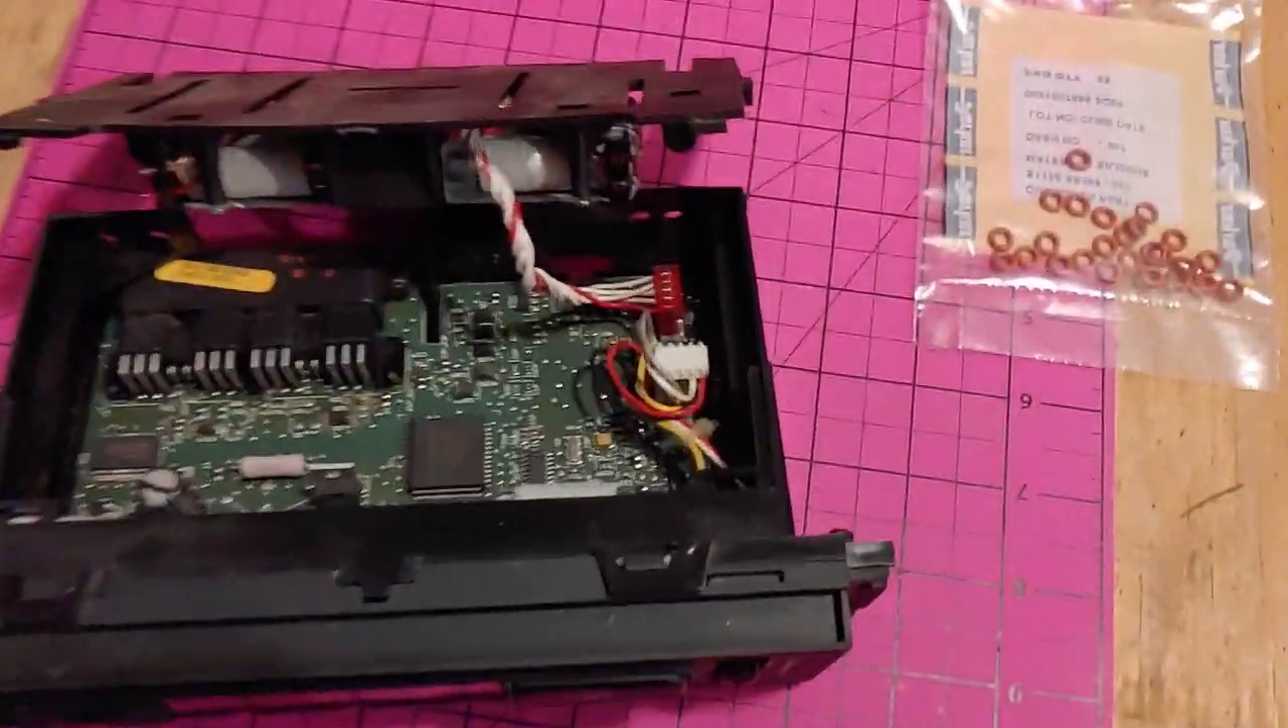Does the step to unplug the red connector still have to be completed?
Yes.